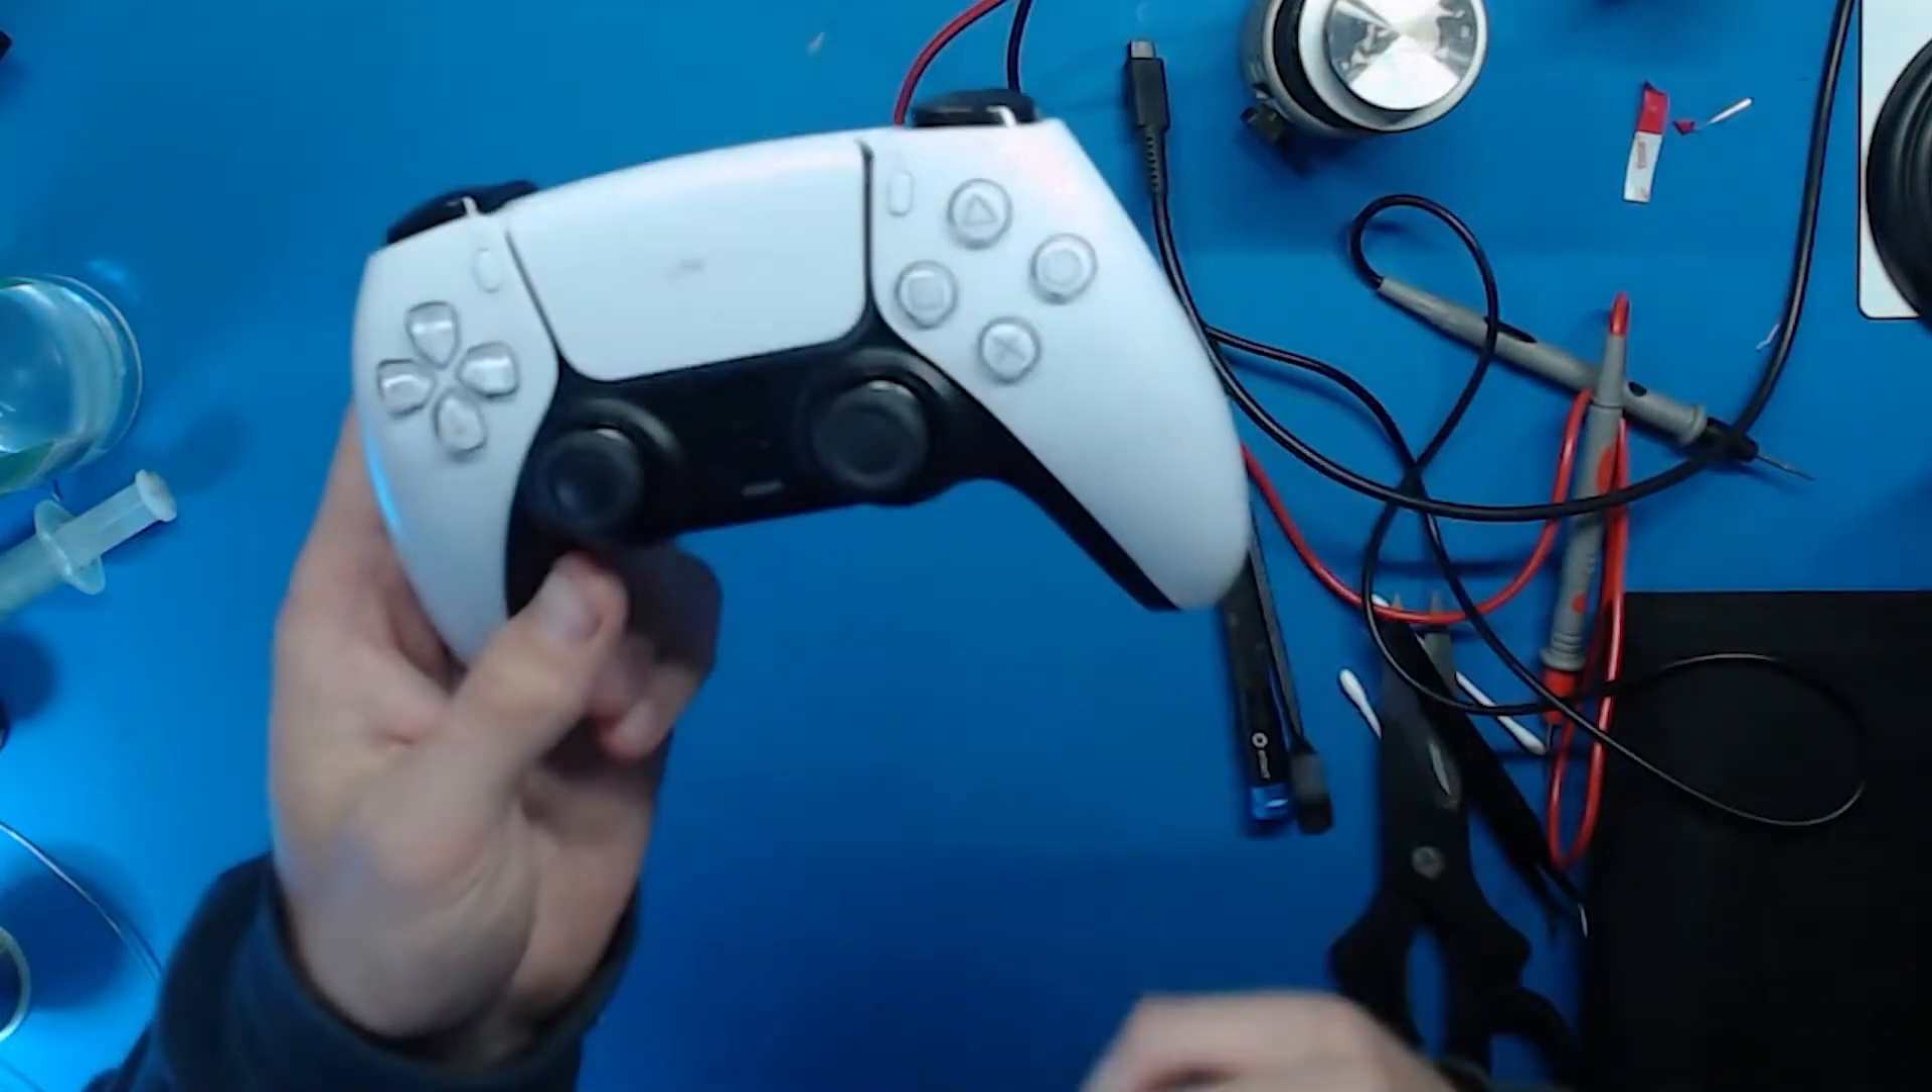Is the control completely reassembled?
Yes.